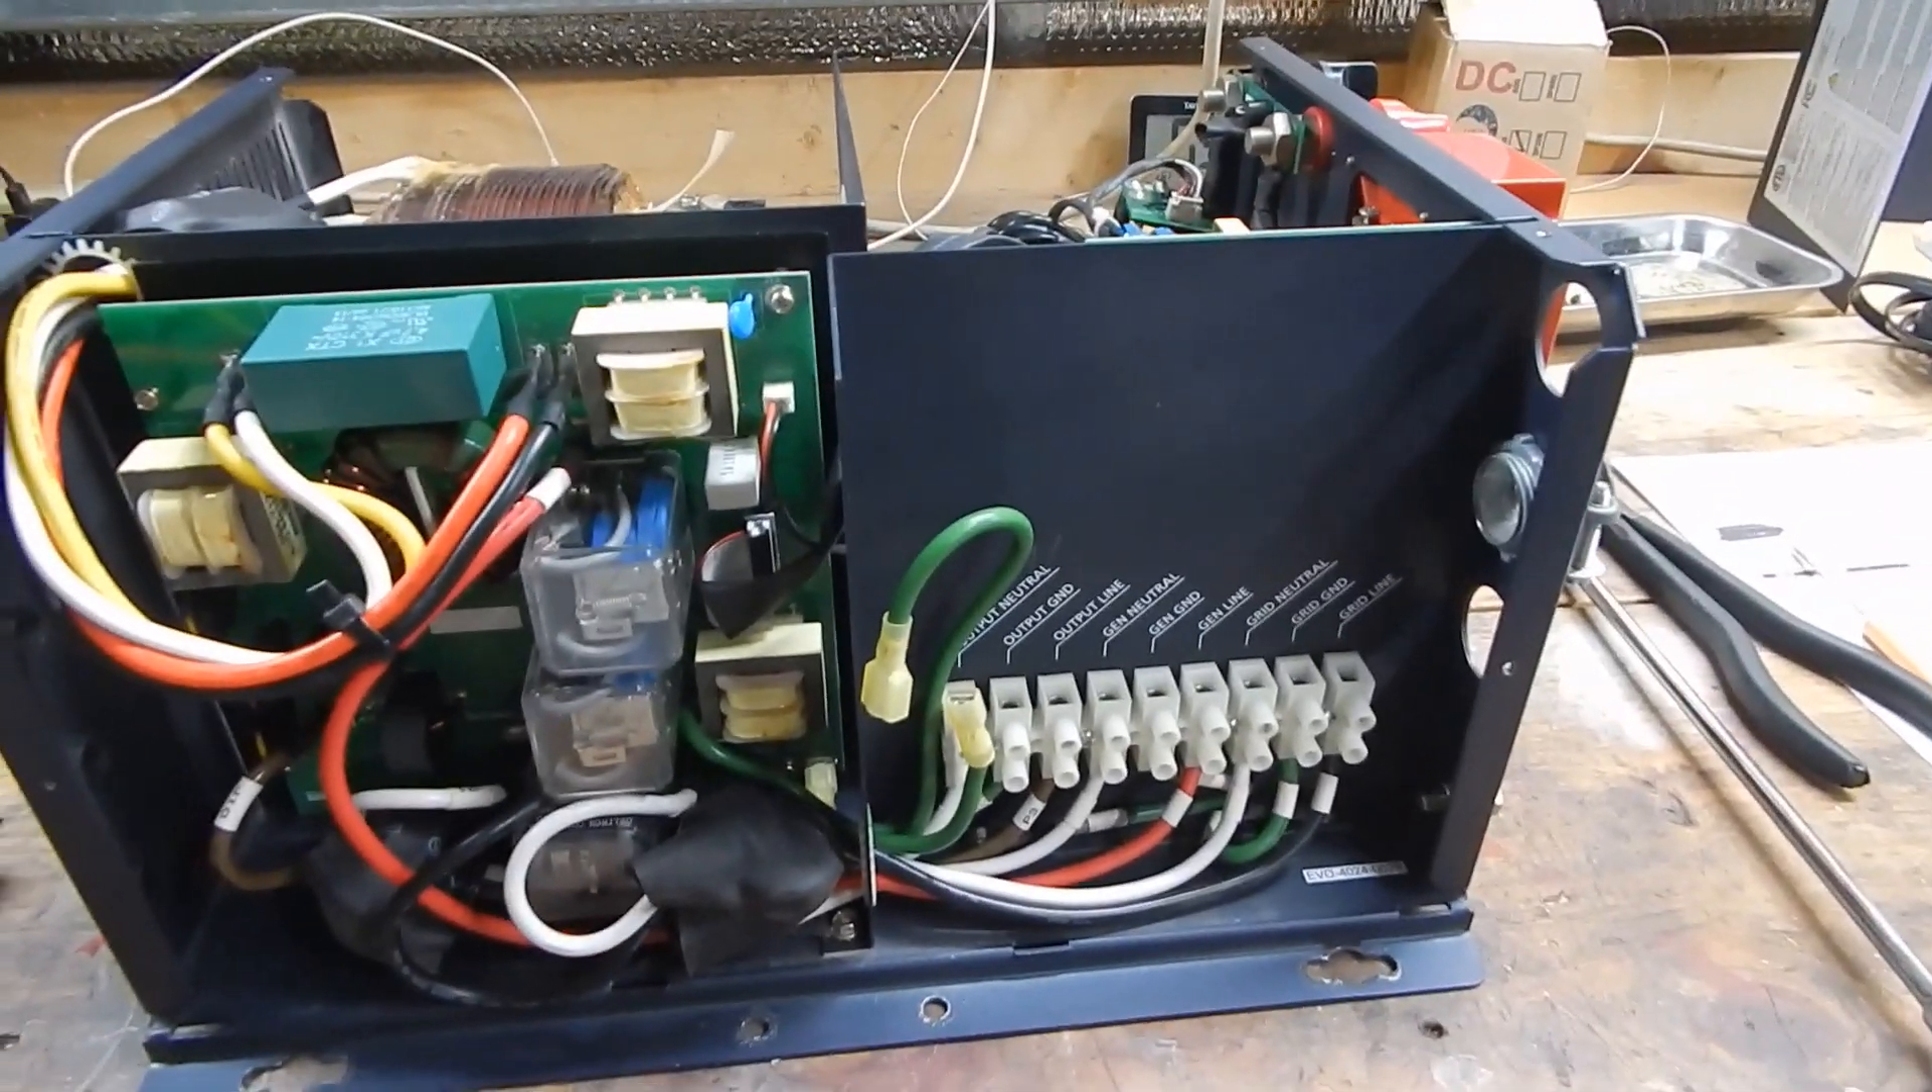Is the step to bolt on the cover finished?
No.